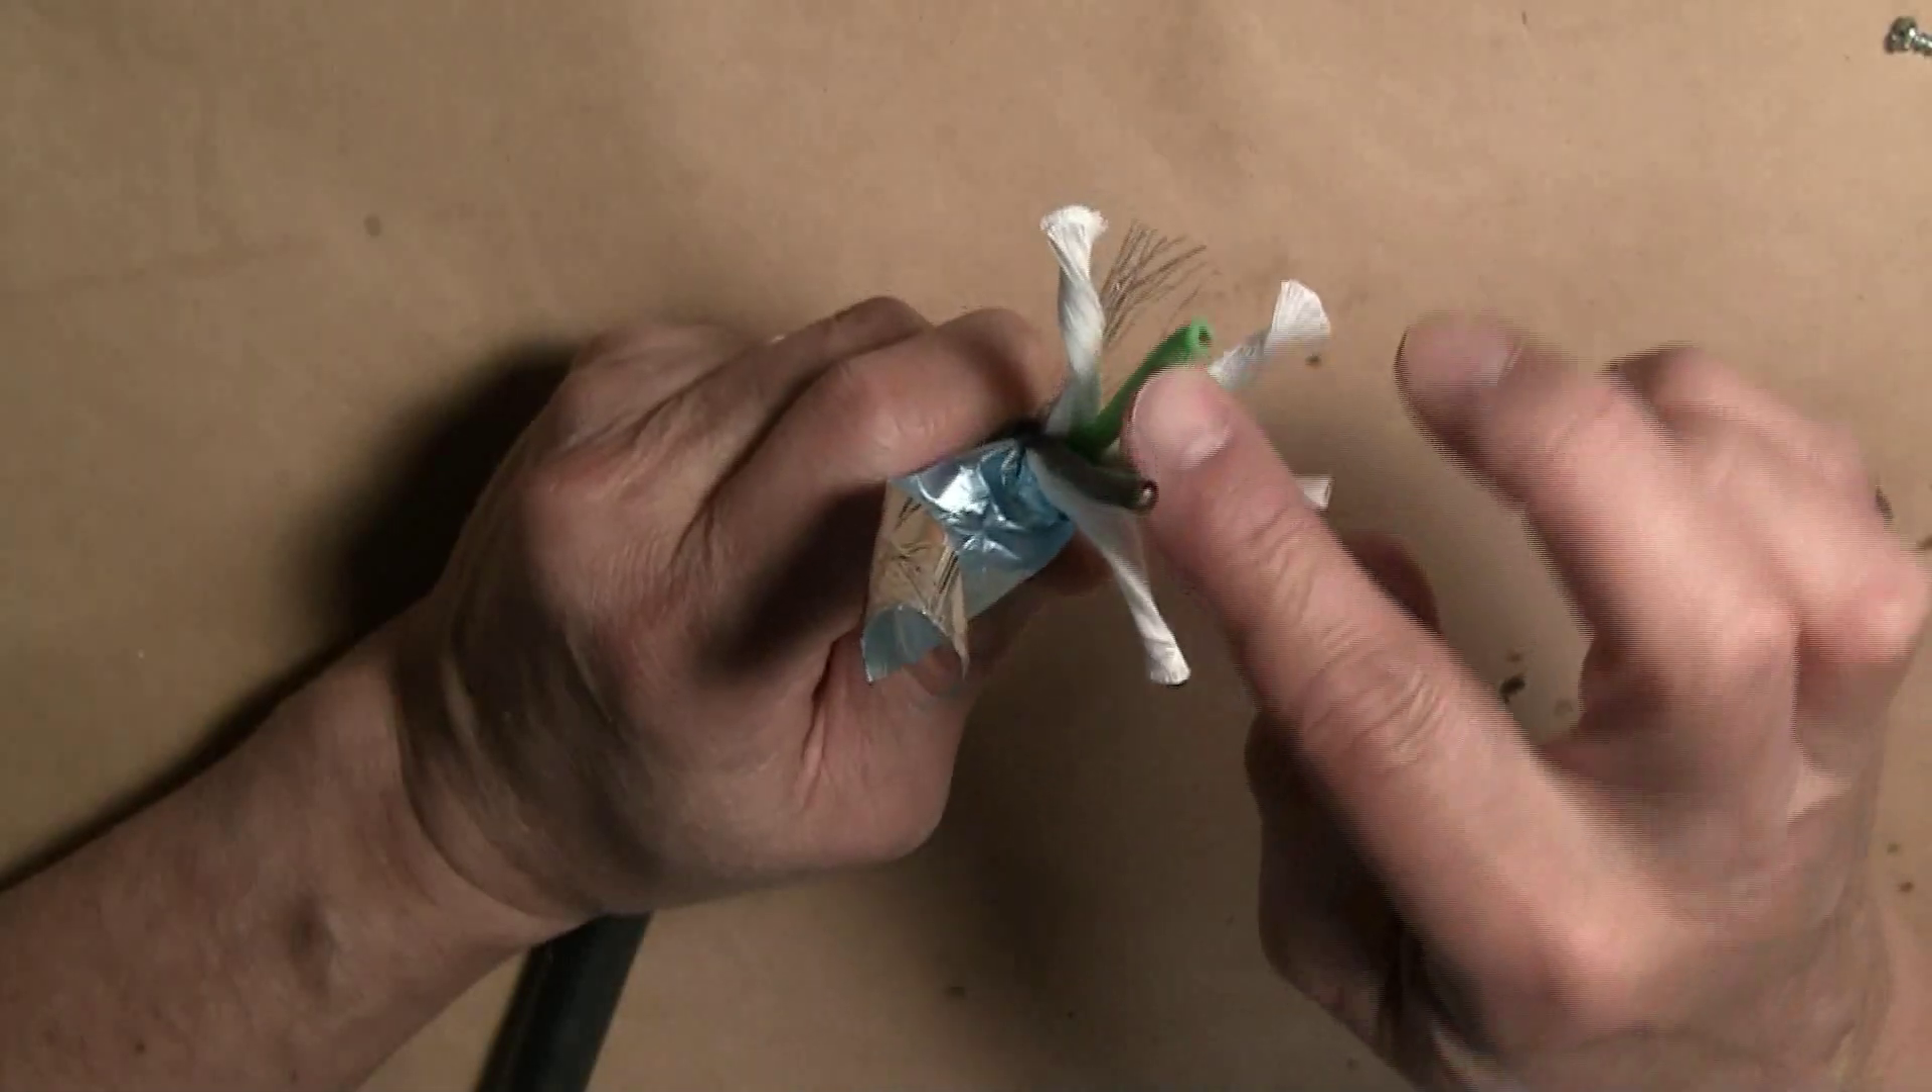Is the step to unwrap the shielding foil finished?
Yes.